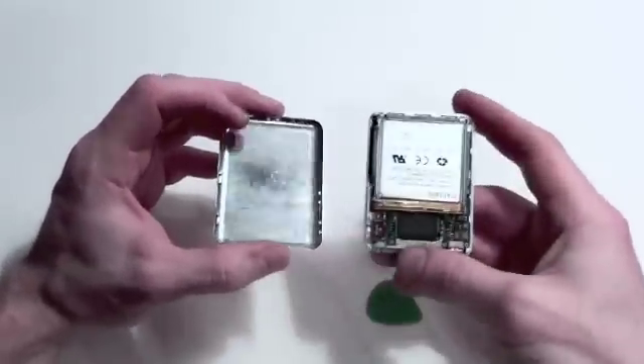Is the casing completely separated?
Yes.